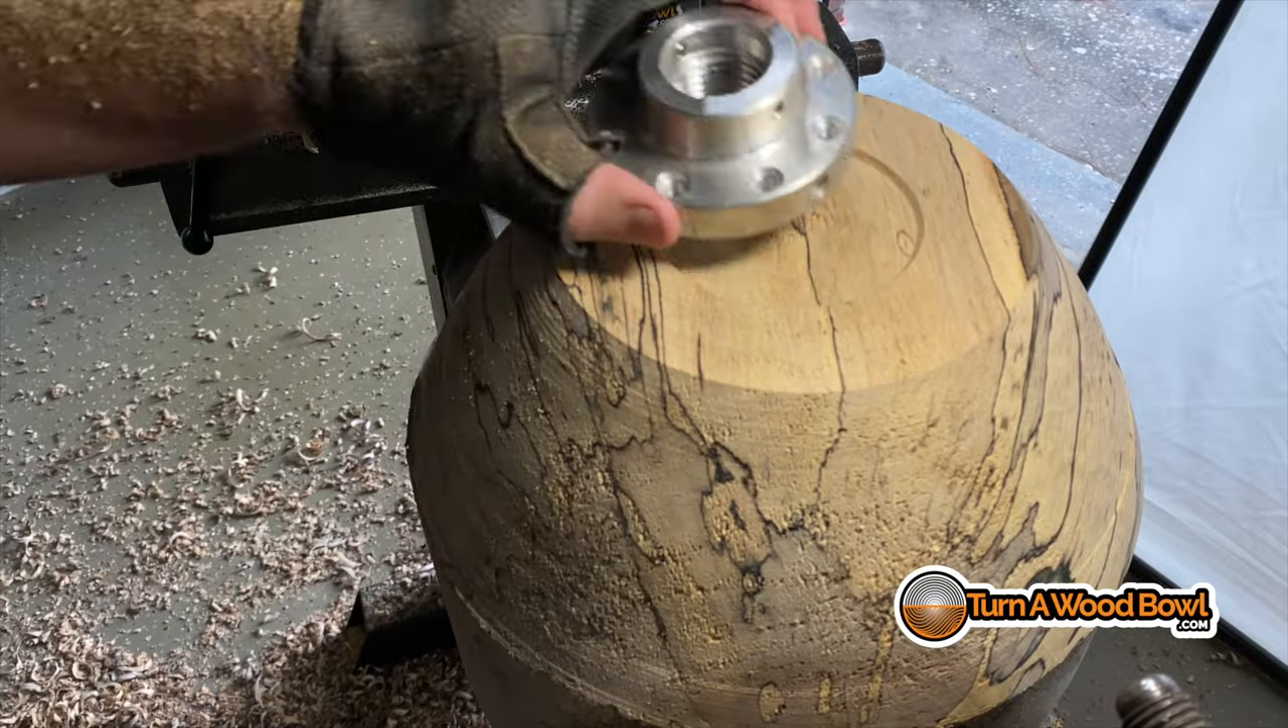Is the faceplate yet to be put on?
Yes.